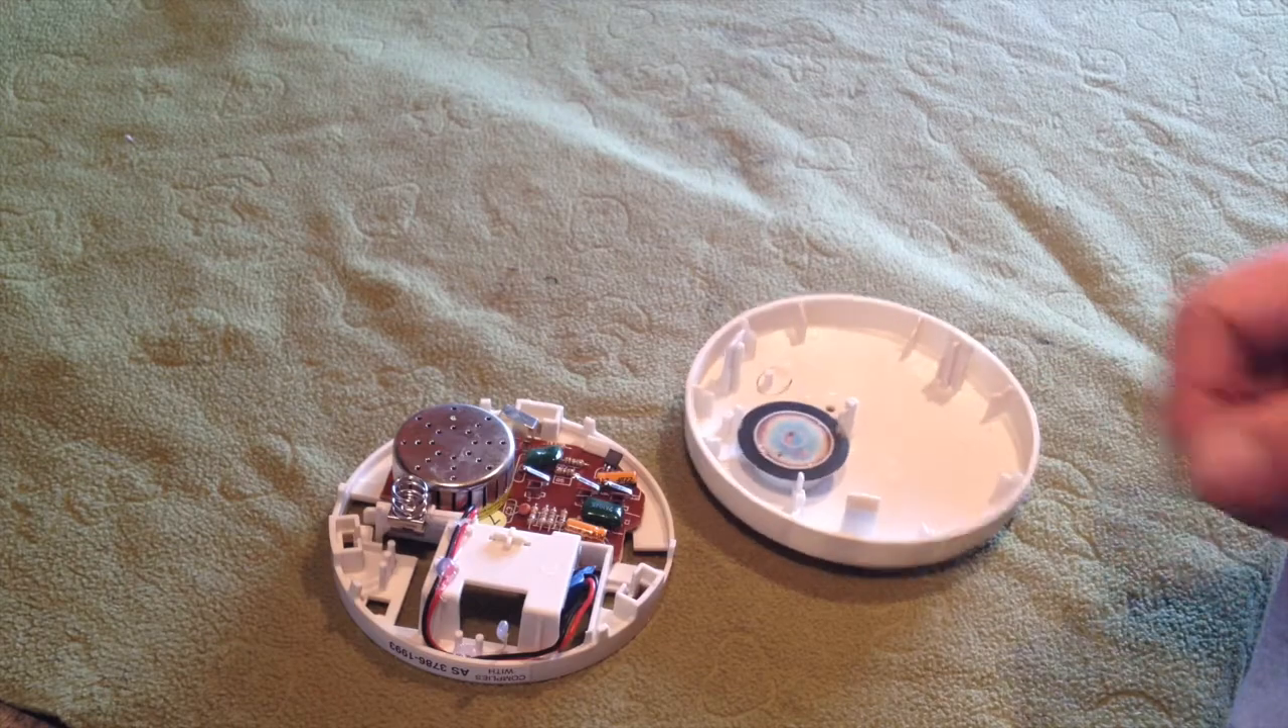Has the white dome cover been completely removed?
Yes.